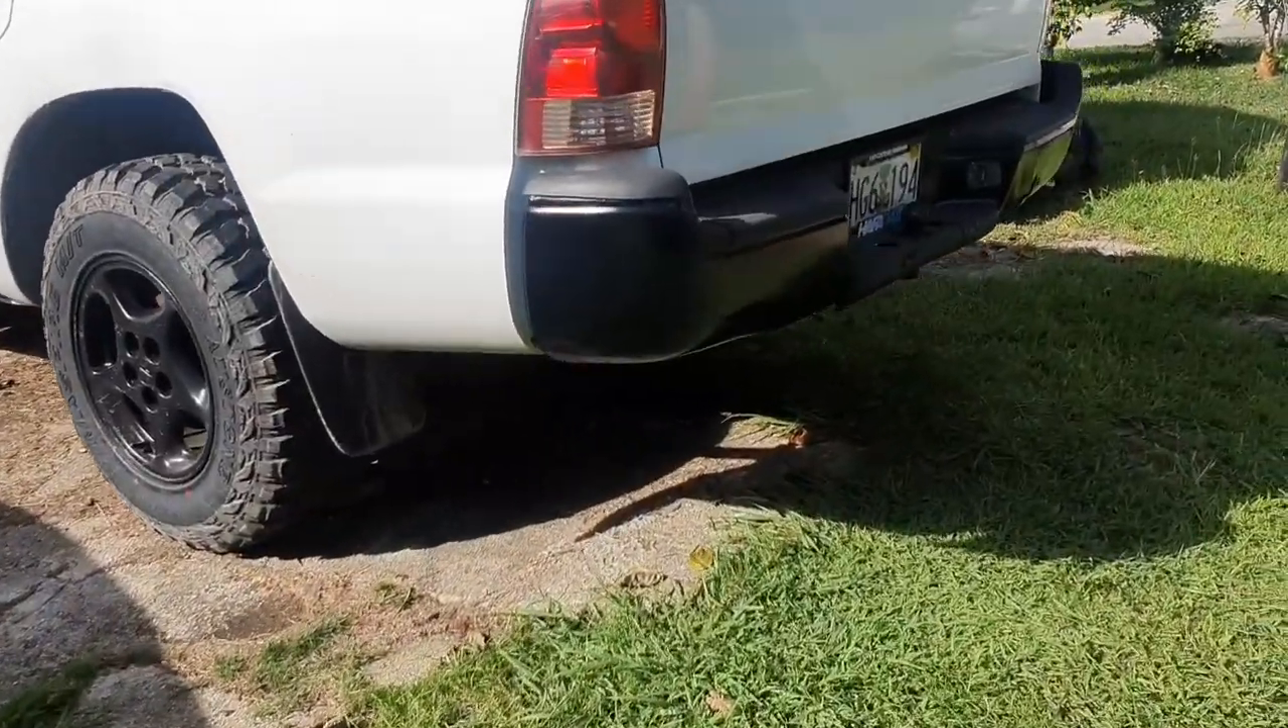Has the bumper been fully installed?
Yes.